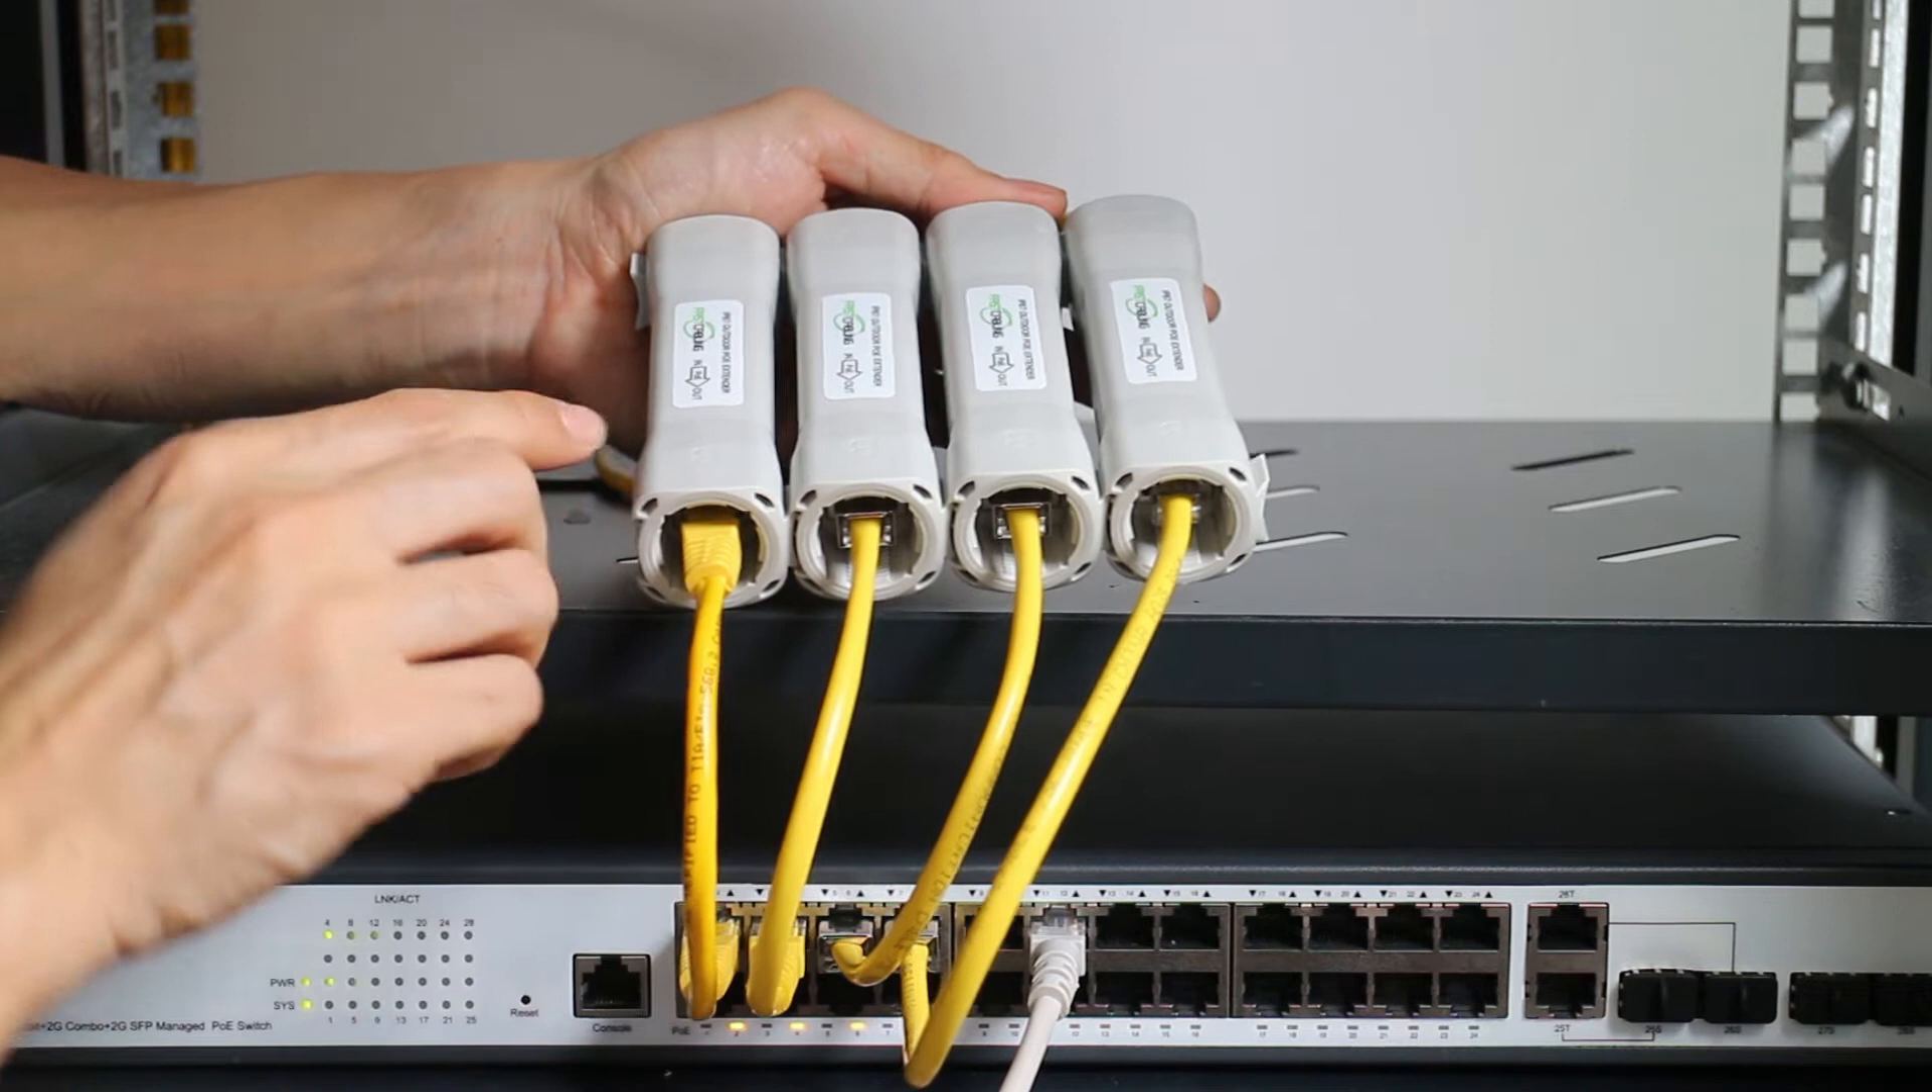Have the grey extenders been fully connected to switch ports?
Yes.